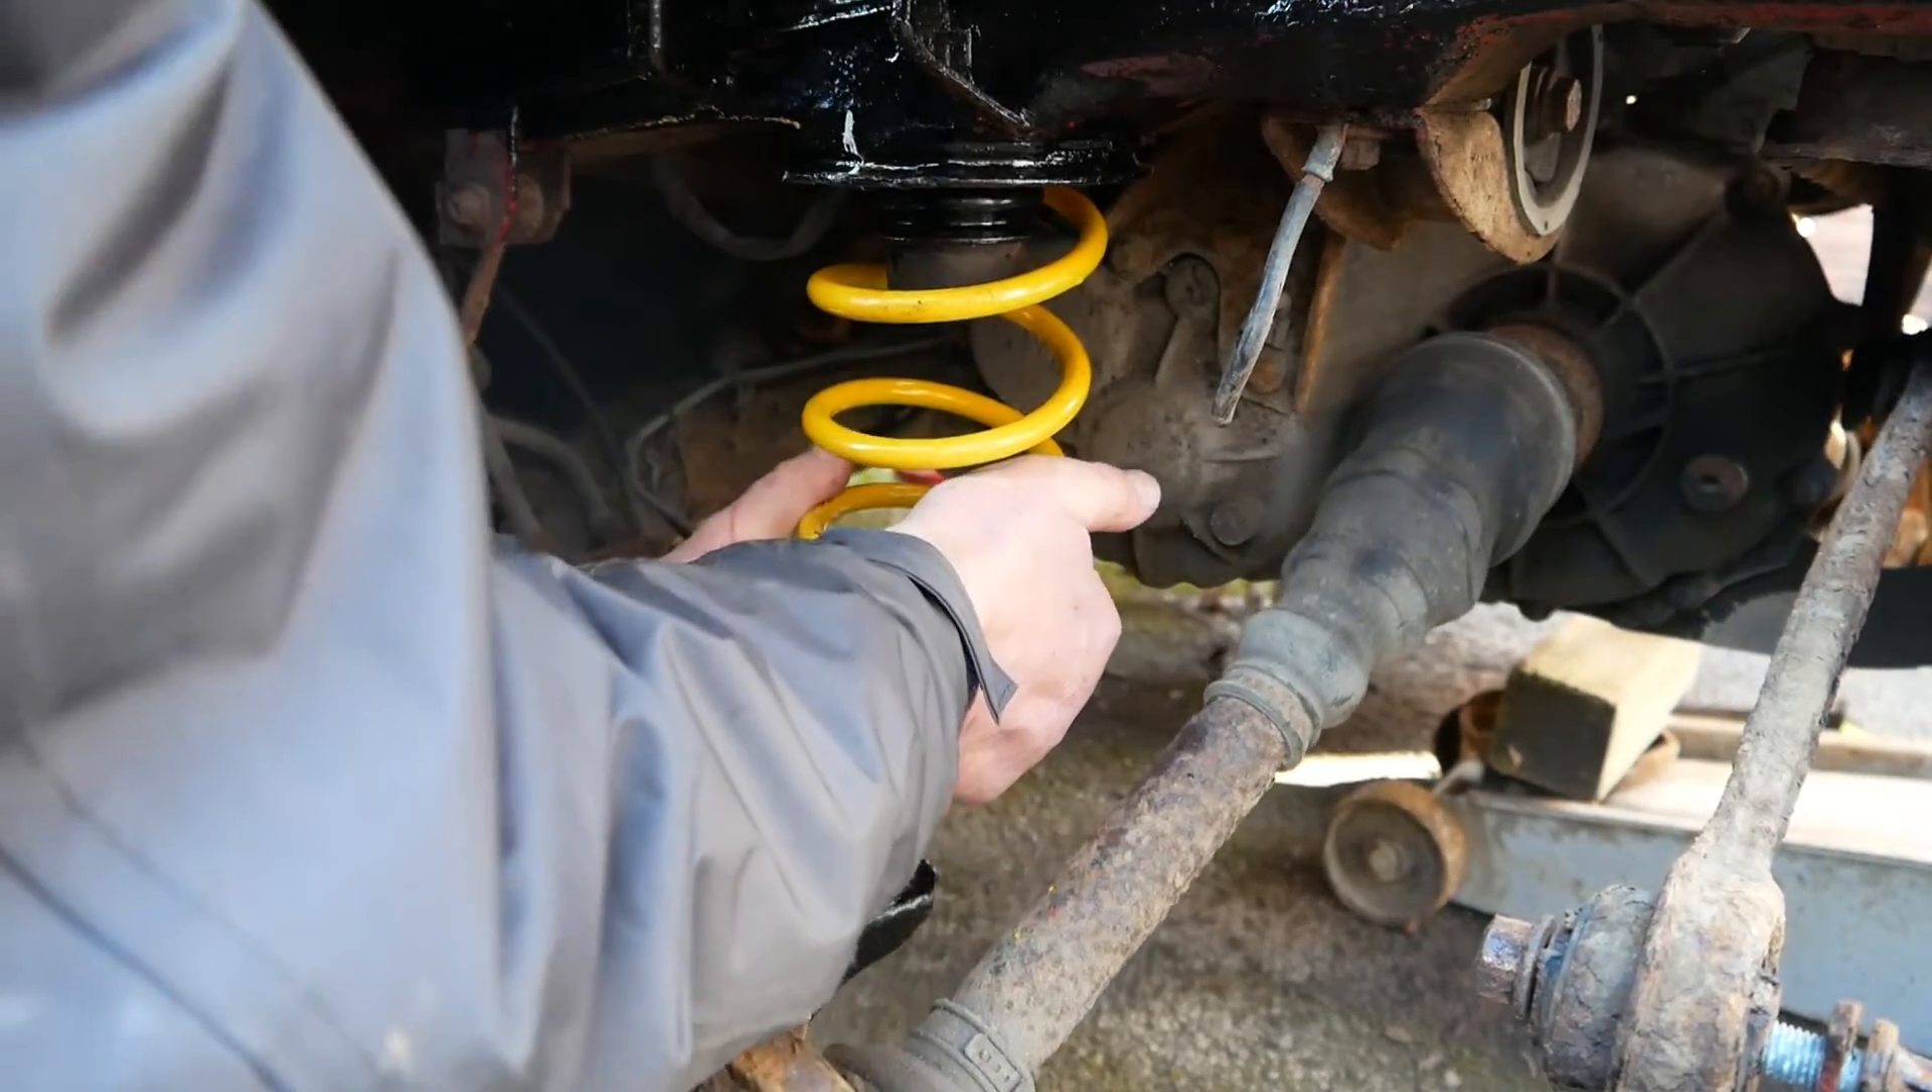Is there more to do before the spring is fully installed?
Yes.